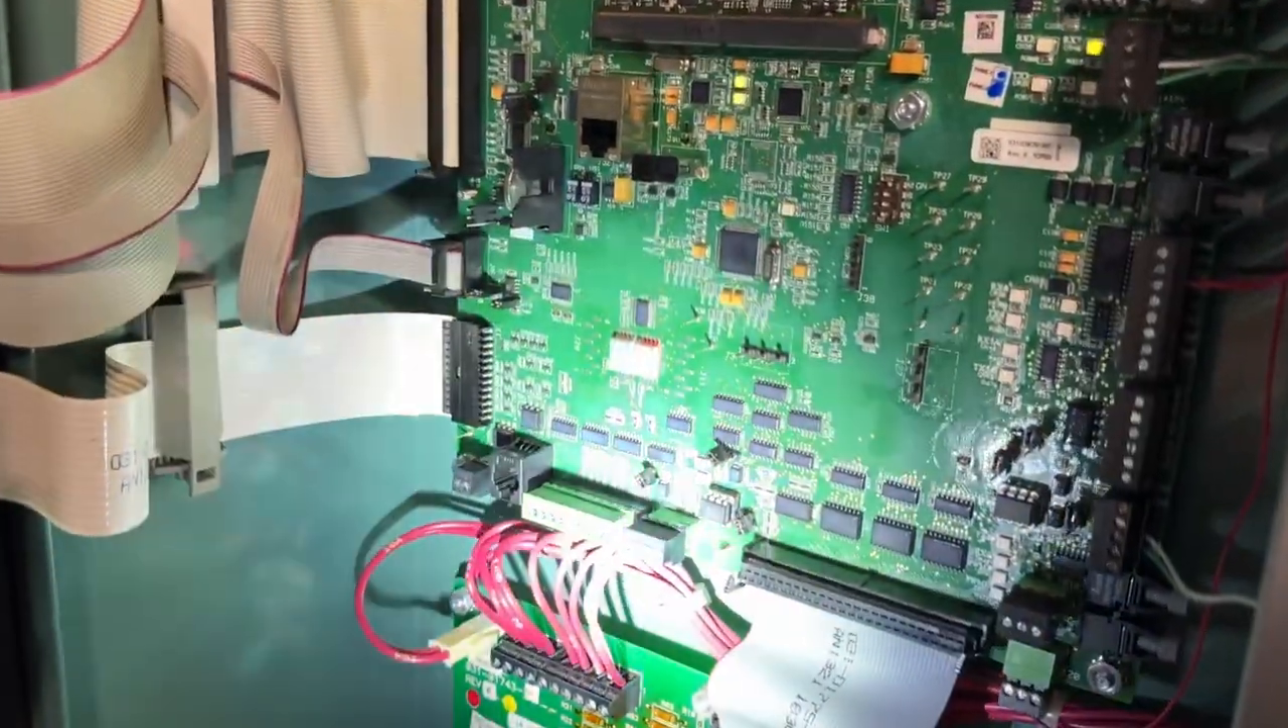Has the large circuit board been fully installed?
Yes.